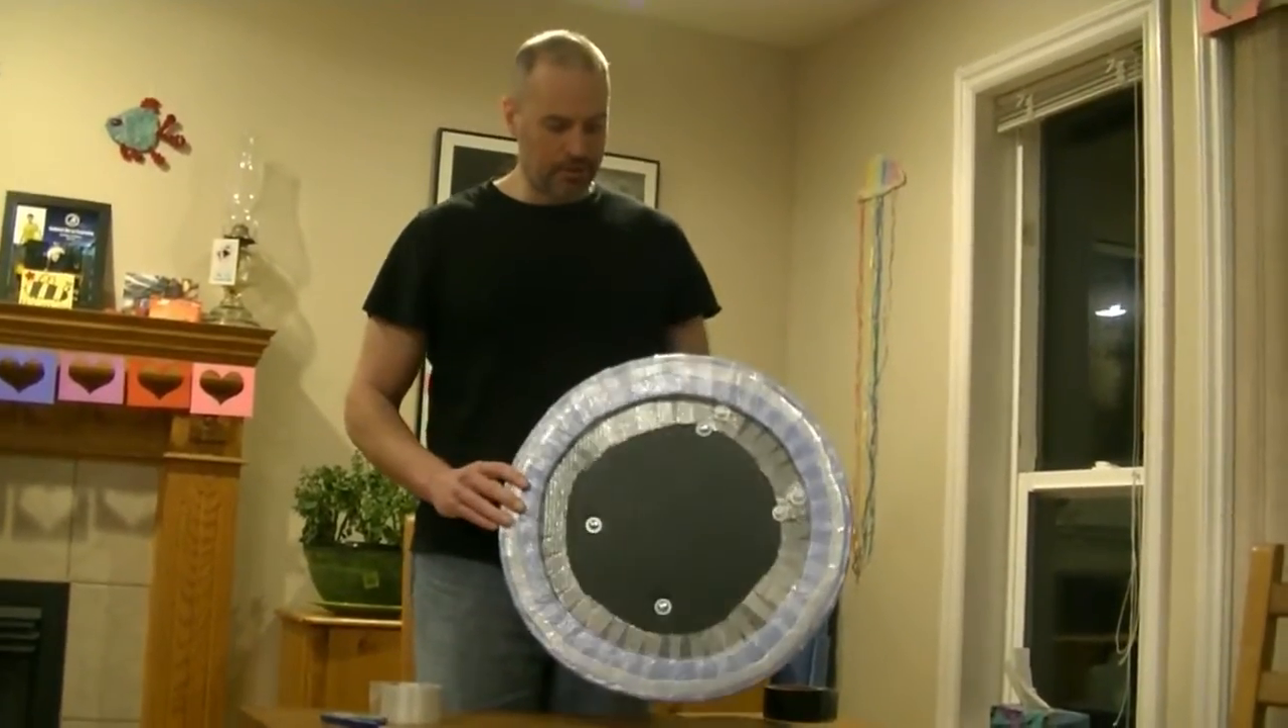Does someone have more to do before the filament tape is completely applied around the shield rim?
No.